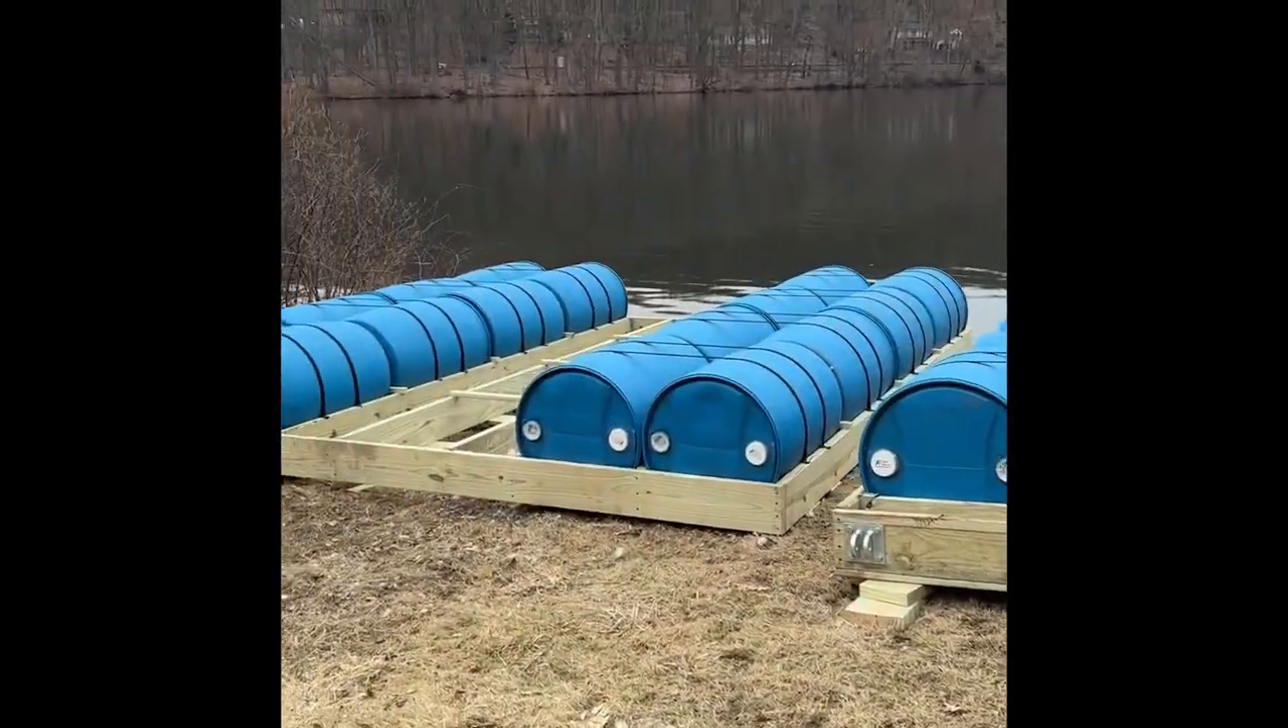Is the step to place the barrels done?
Yes.